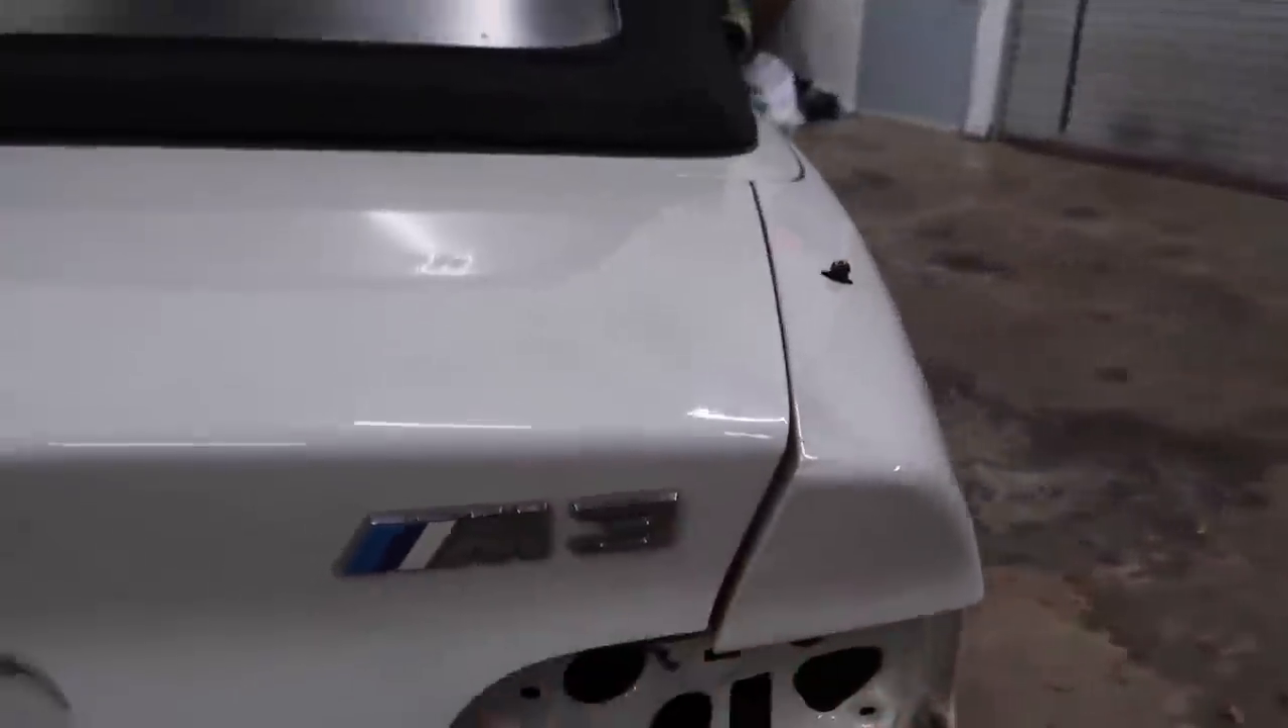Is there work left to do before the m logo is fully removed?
Yes.